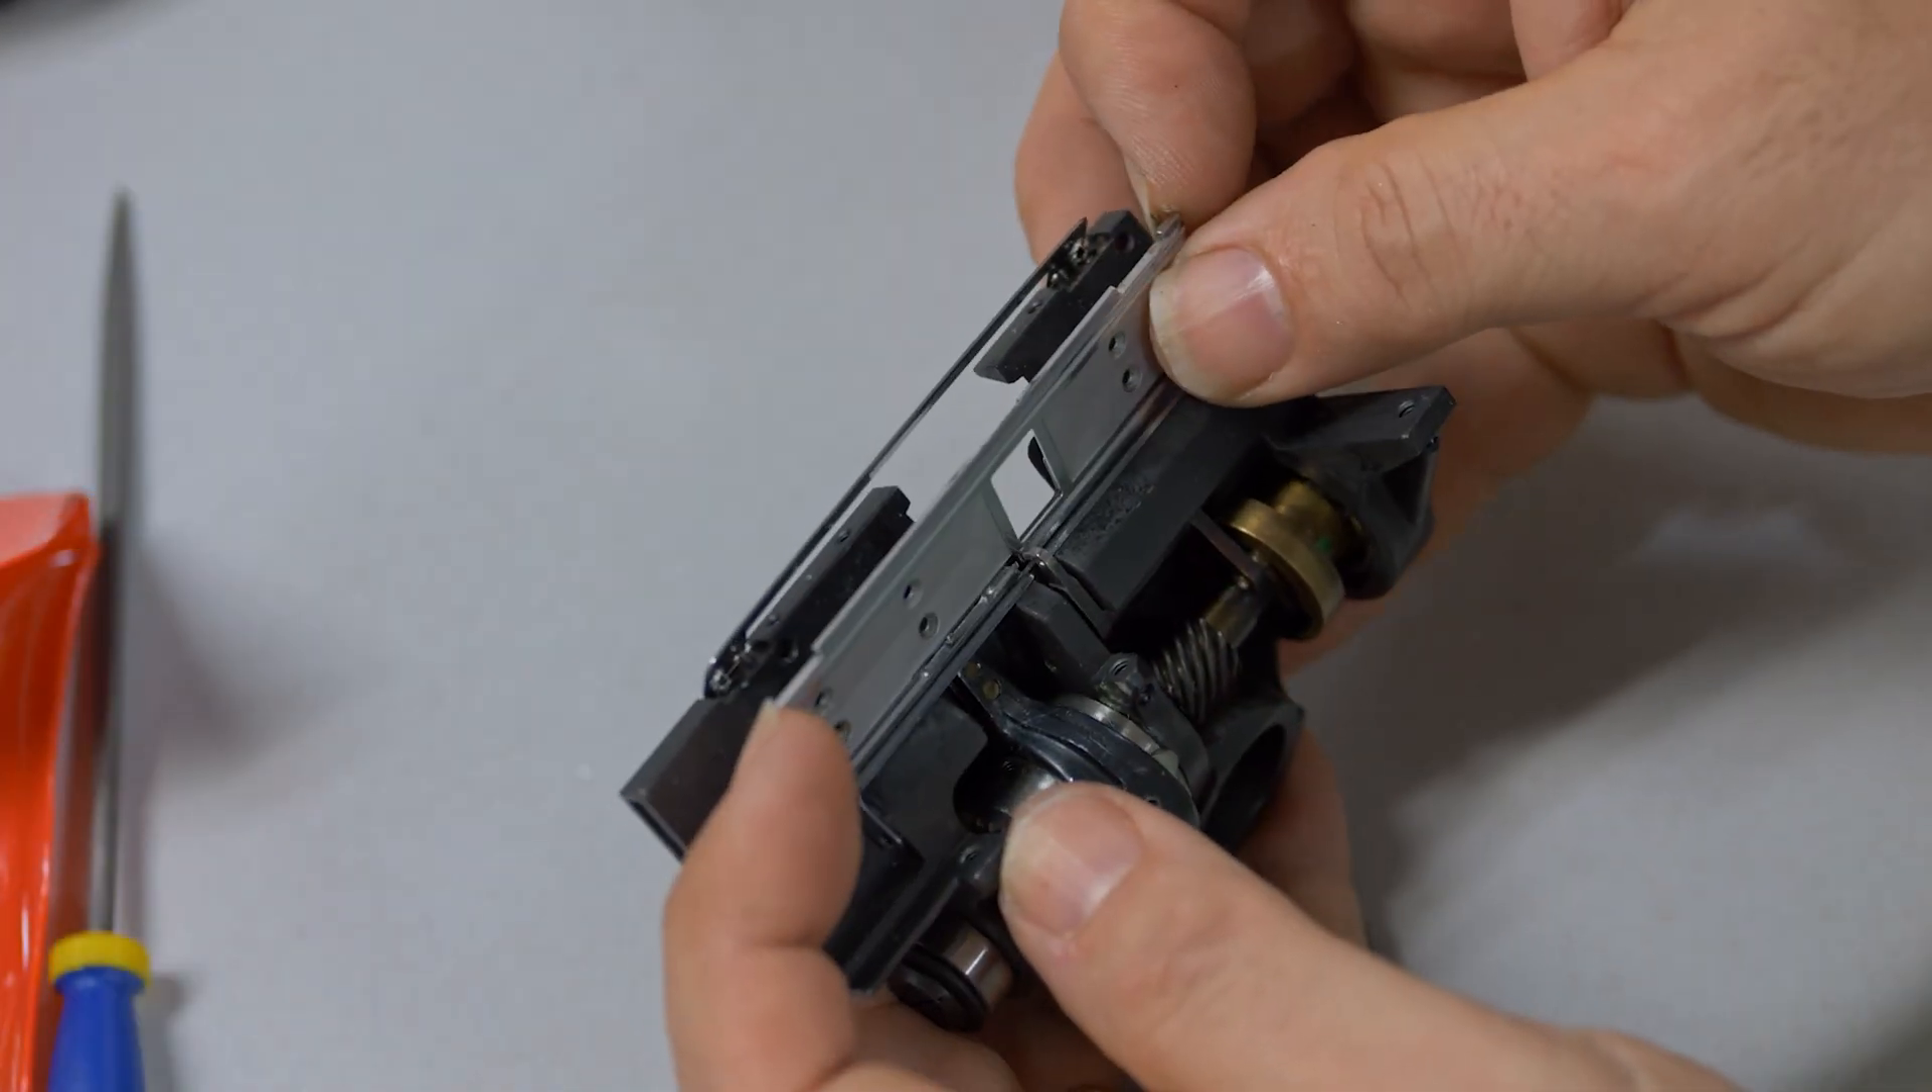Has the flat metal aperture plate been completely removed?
No.